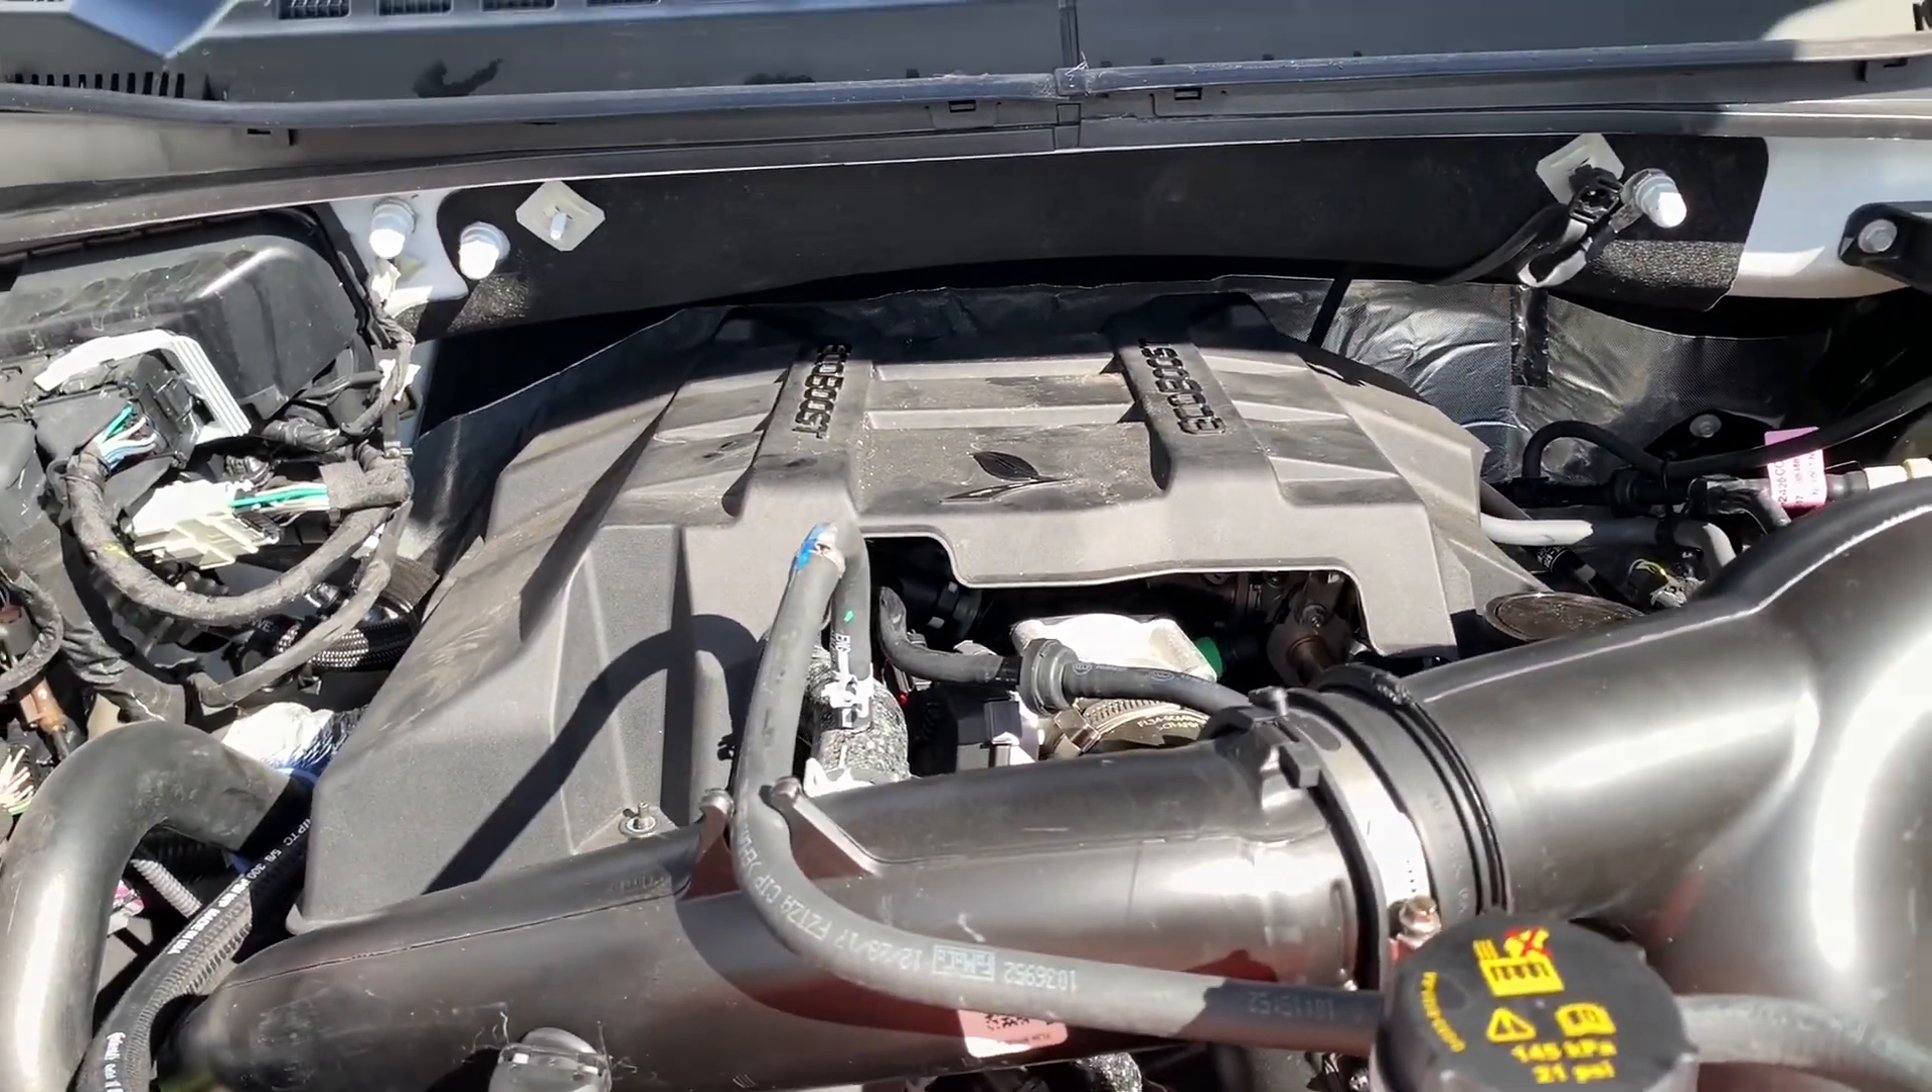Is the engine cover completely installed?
Yes.